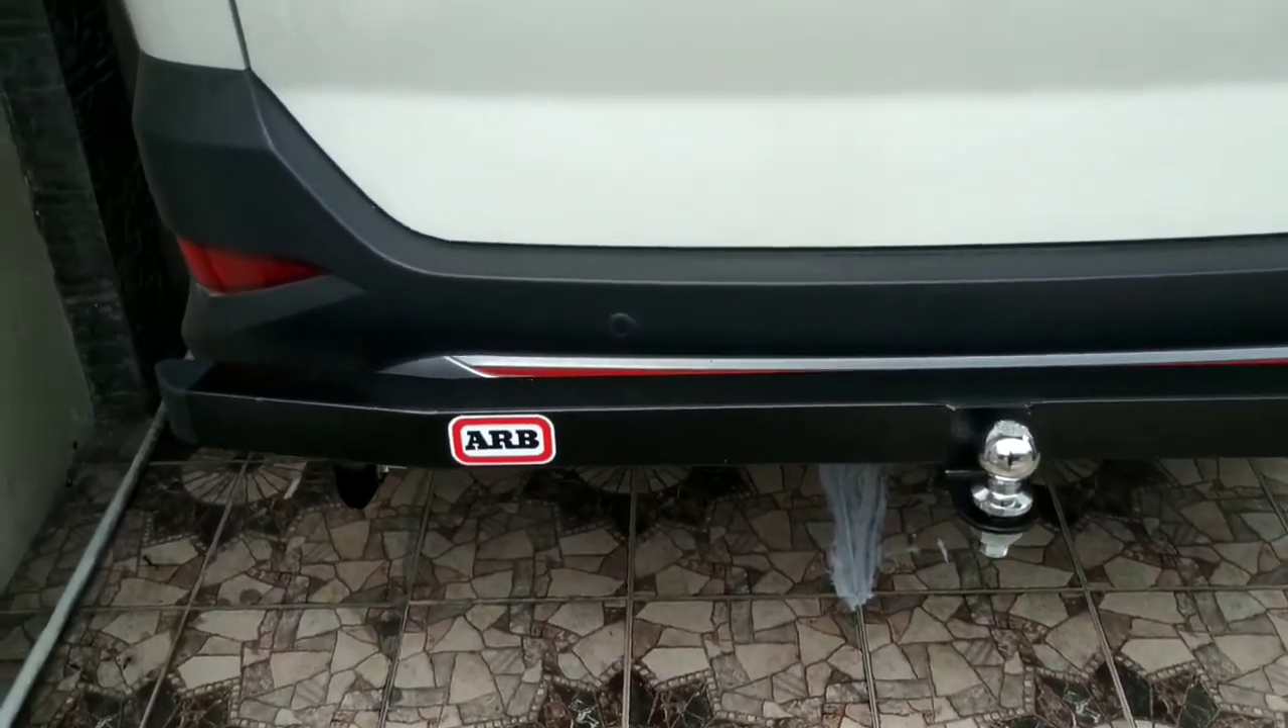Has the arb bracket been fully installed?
Yes.